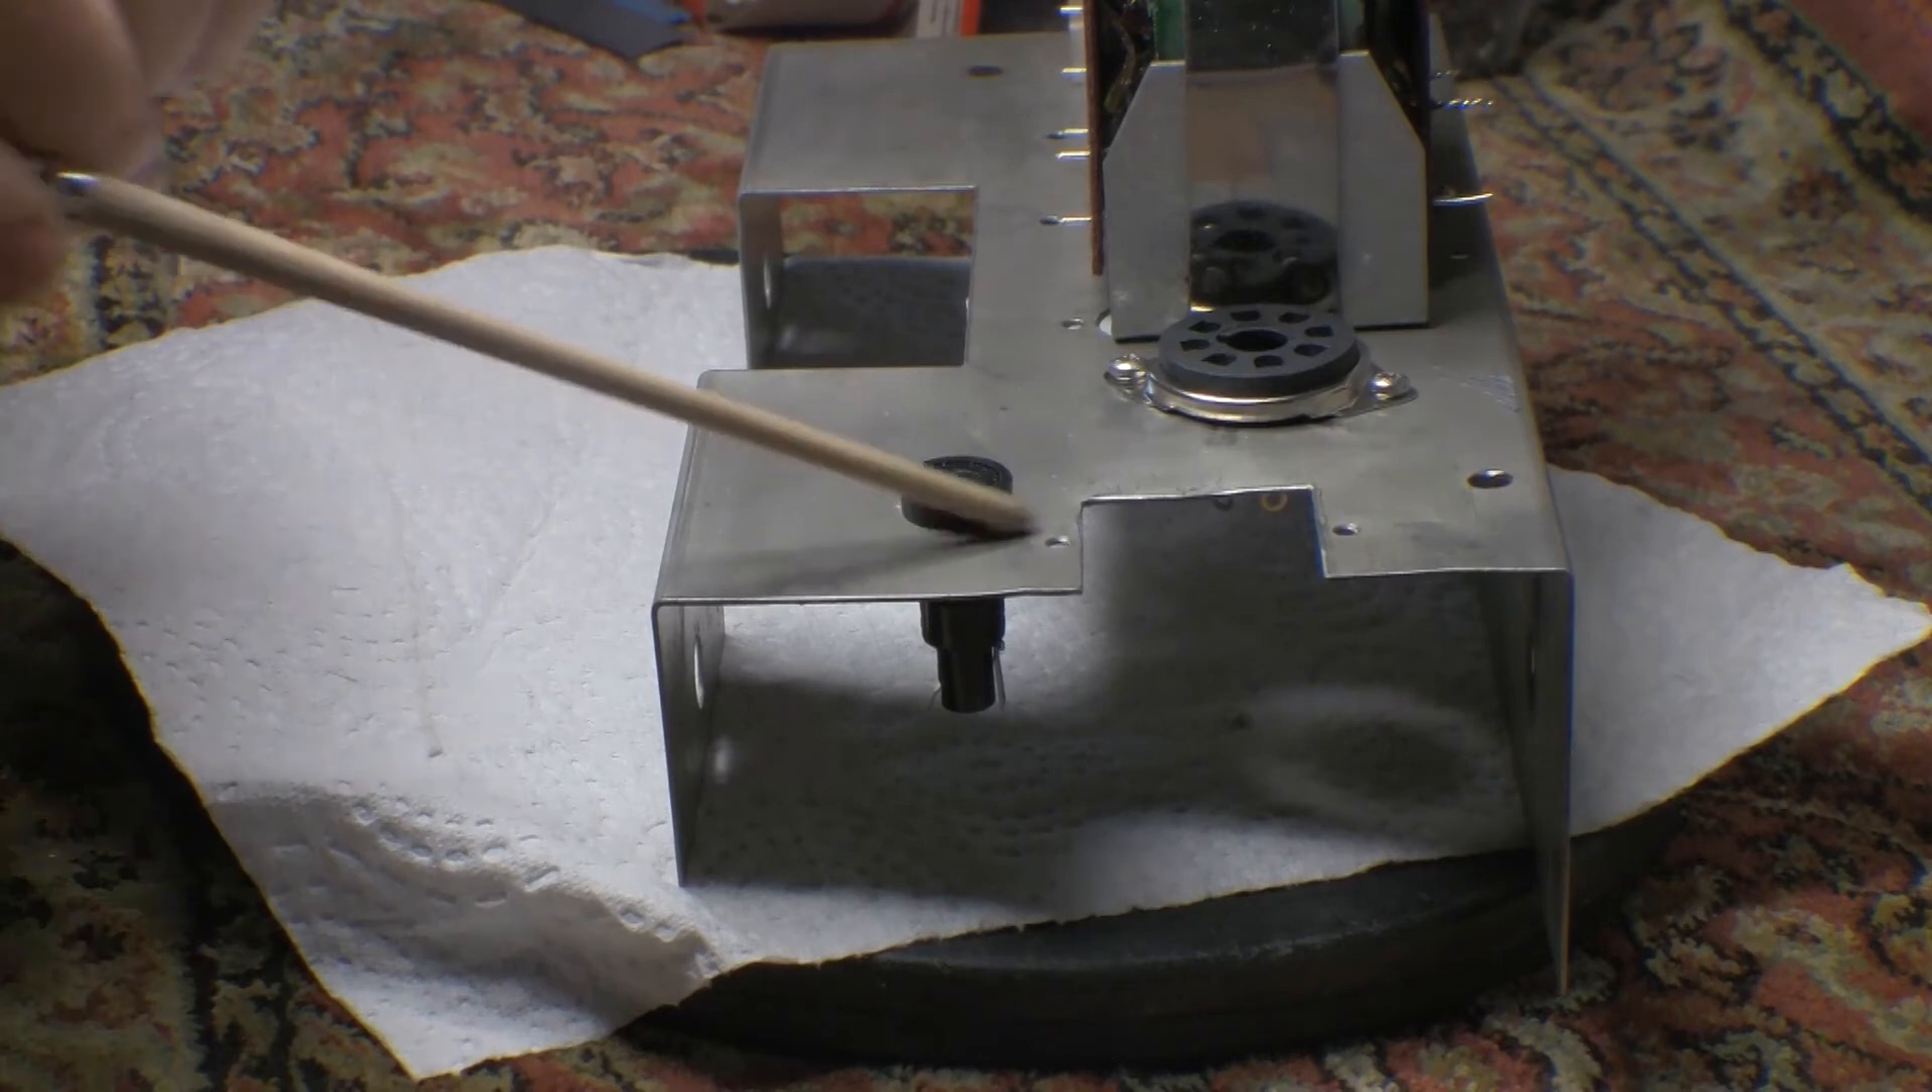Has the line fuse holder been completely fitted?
Yes.